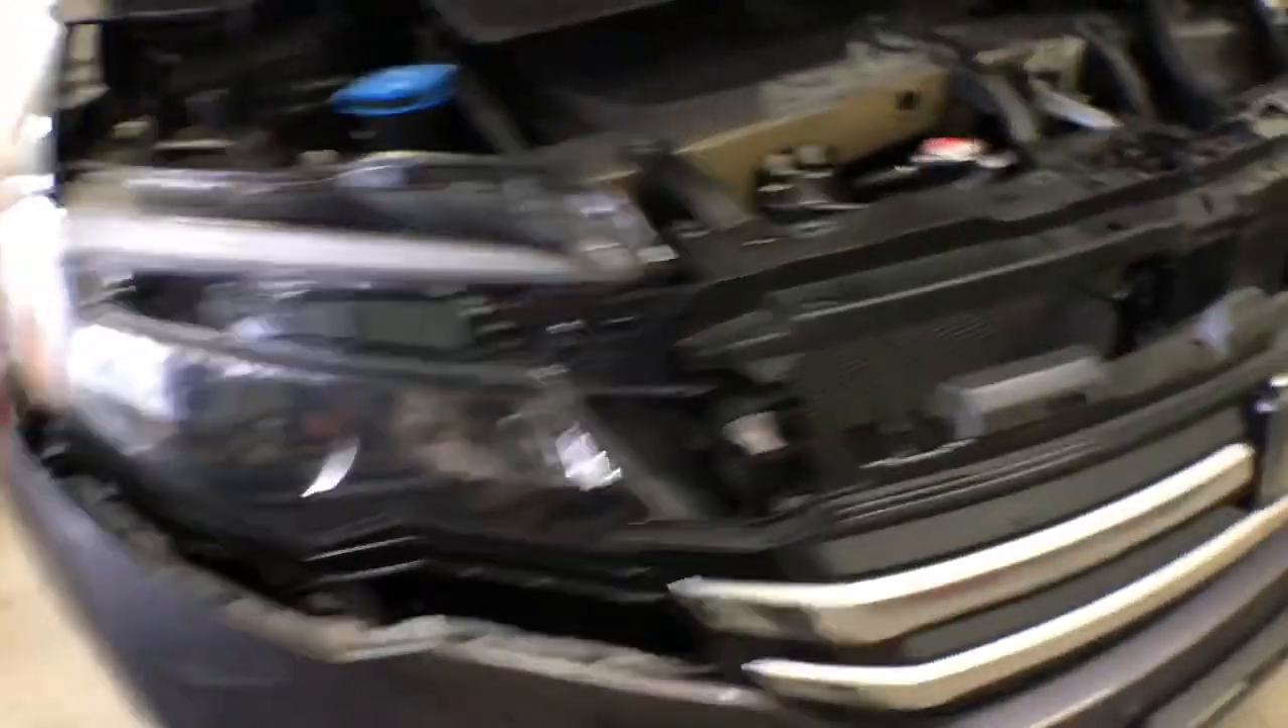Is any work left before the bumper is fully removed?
Yes.